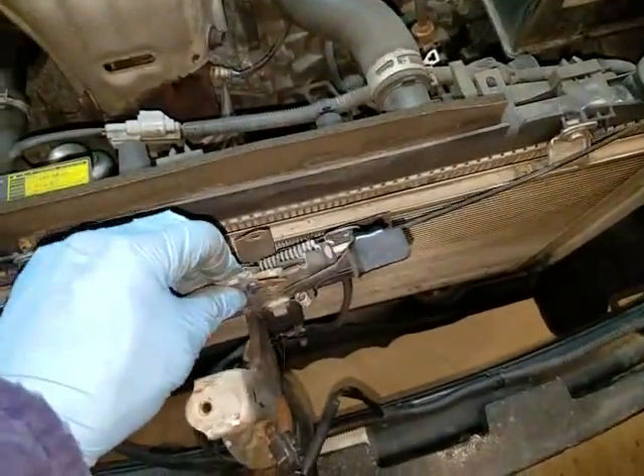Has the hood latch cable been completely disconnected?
No.